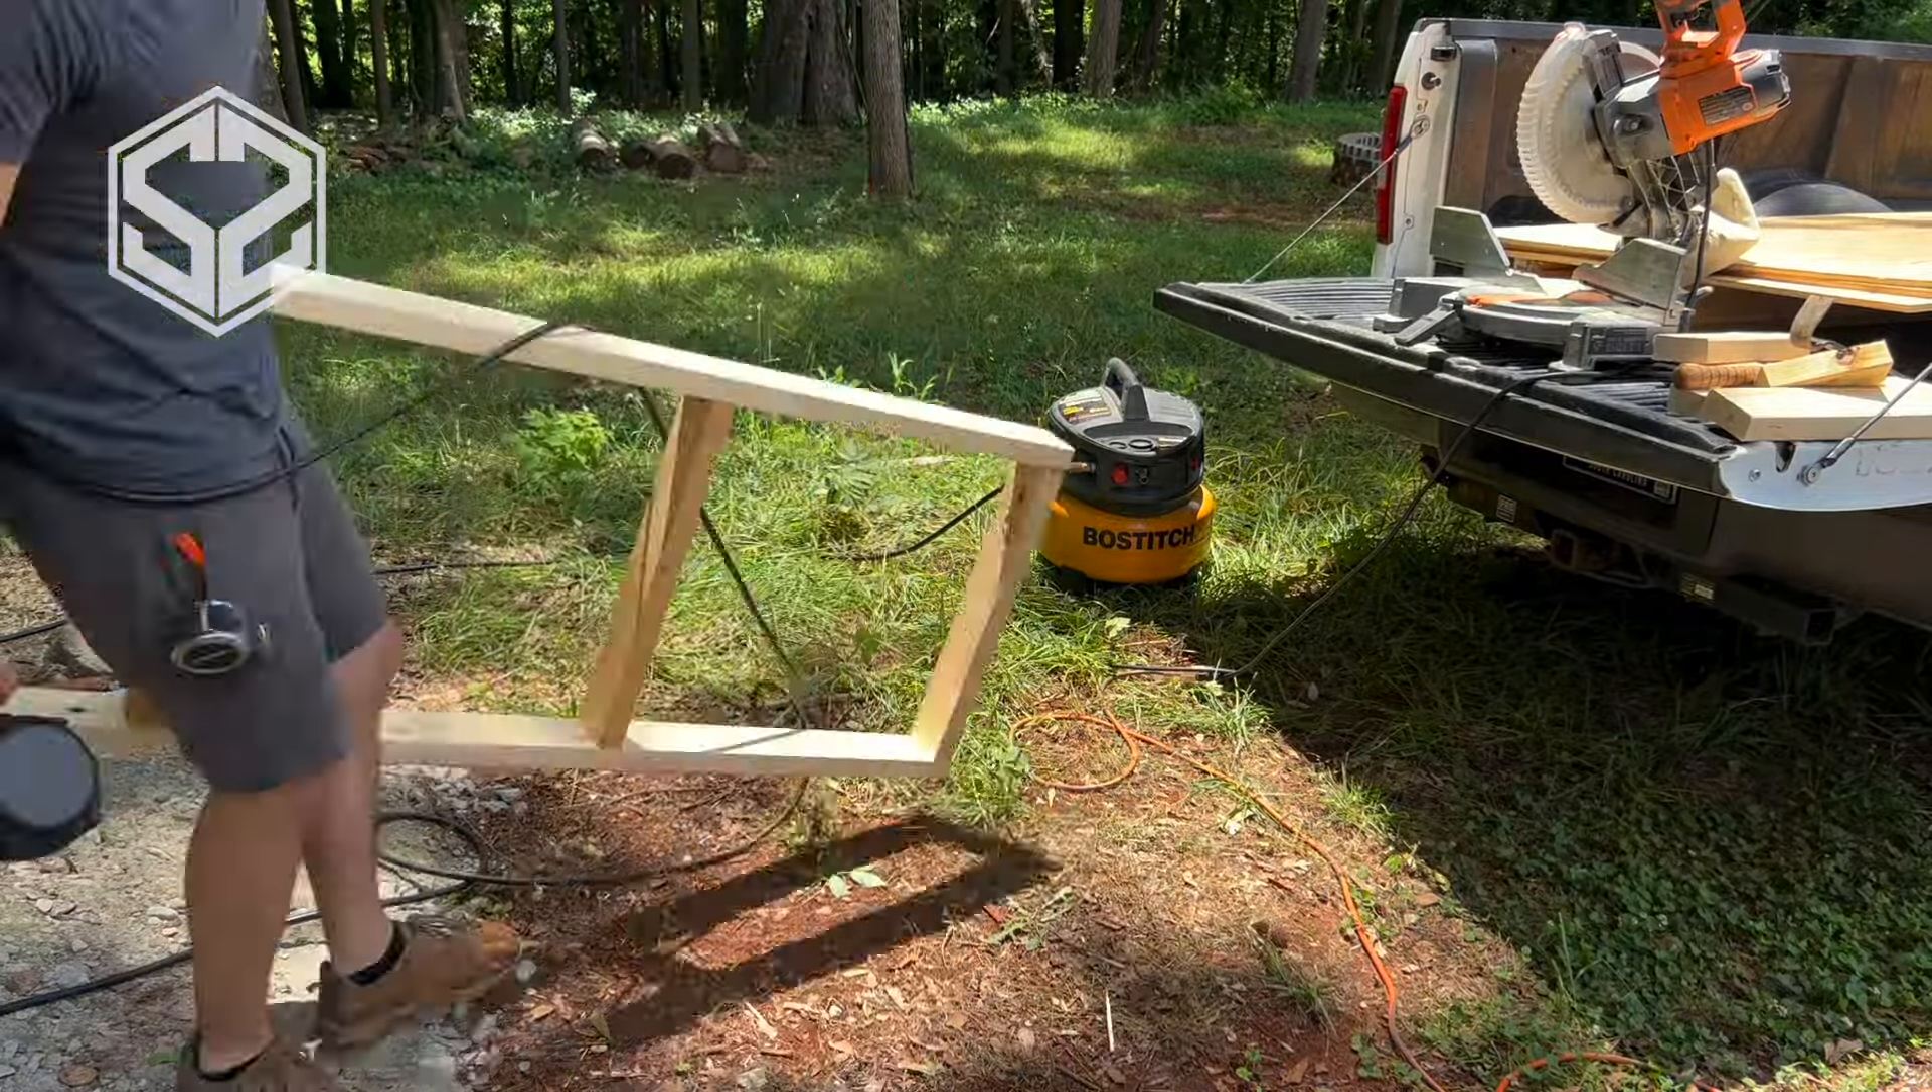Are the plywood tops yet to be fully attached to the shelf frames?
Yes.